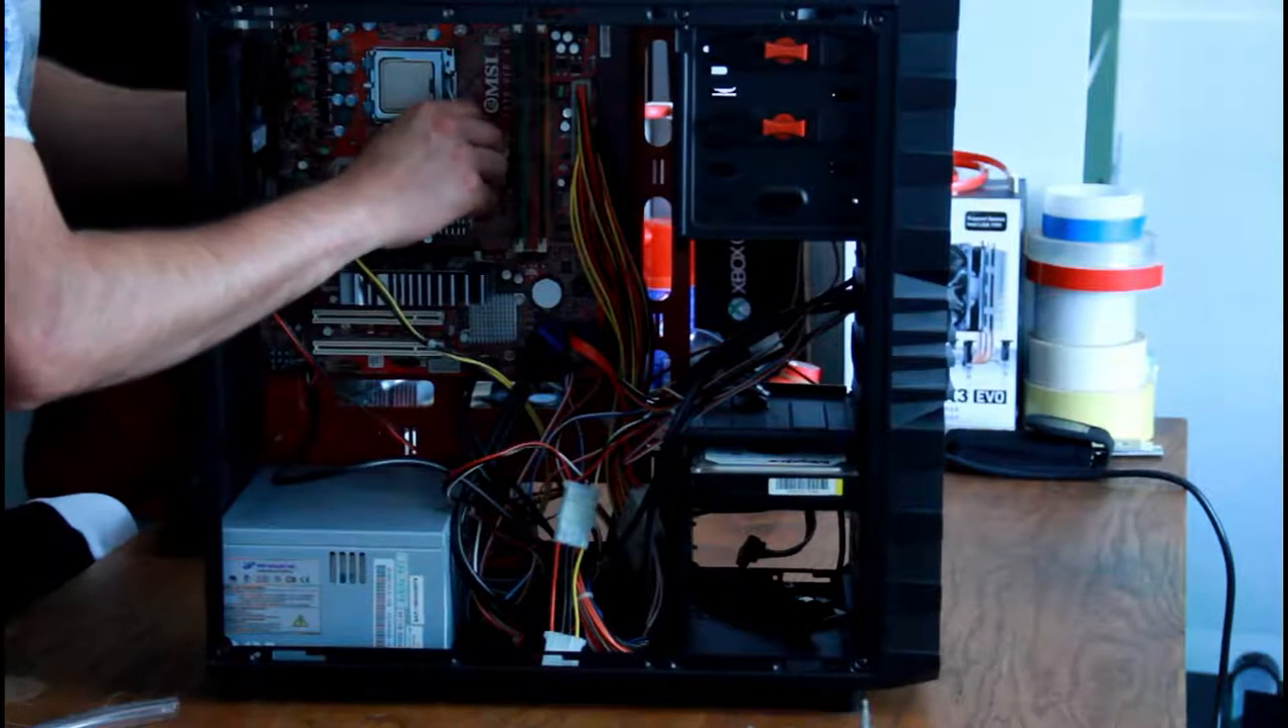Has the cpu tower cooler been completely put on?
No.